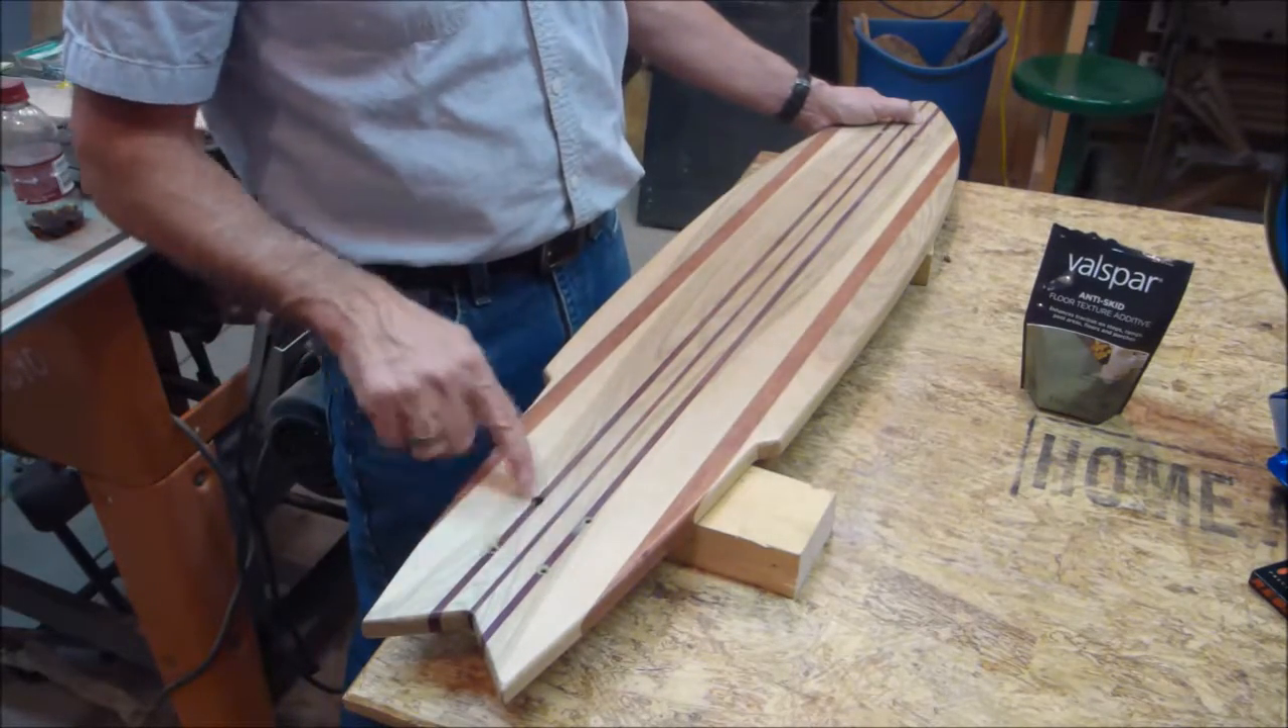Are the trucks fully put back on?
No.